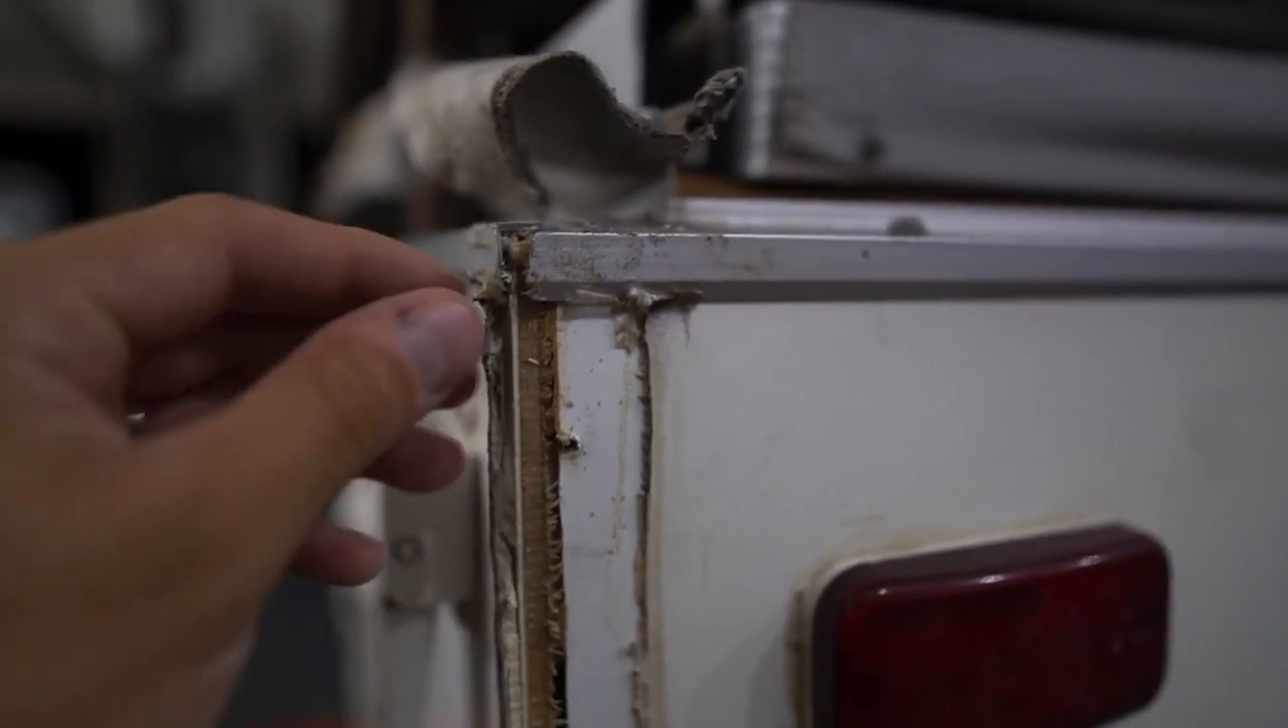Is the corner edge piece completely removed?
Yes.